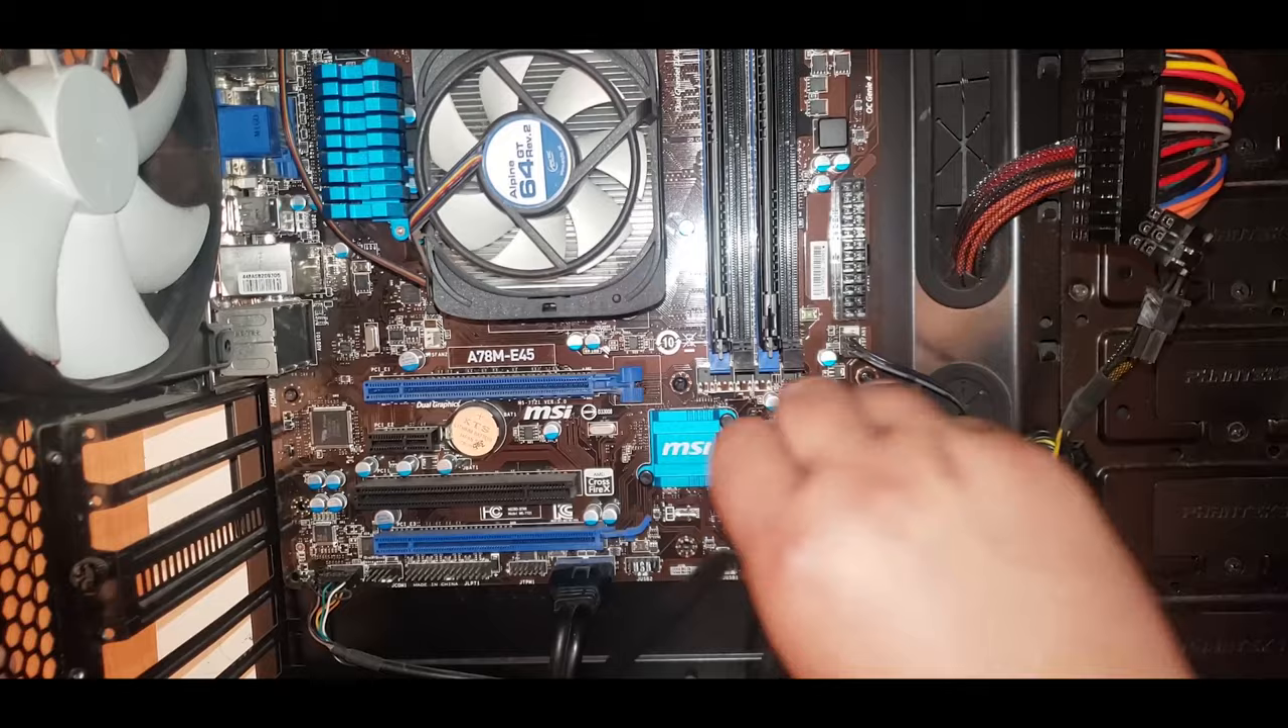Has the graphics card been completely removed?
Yes.